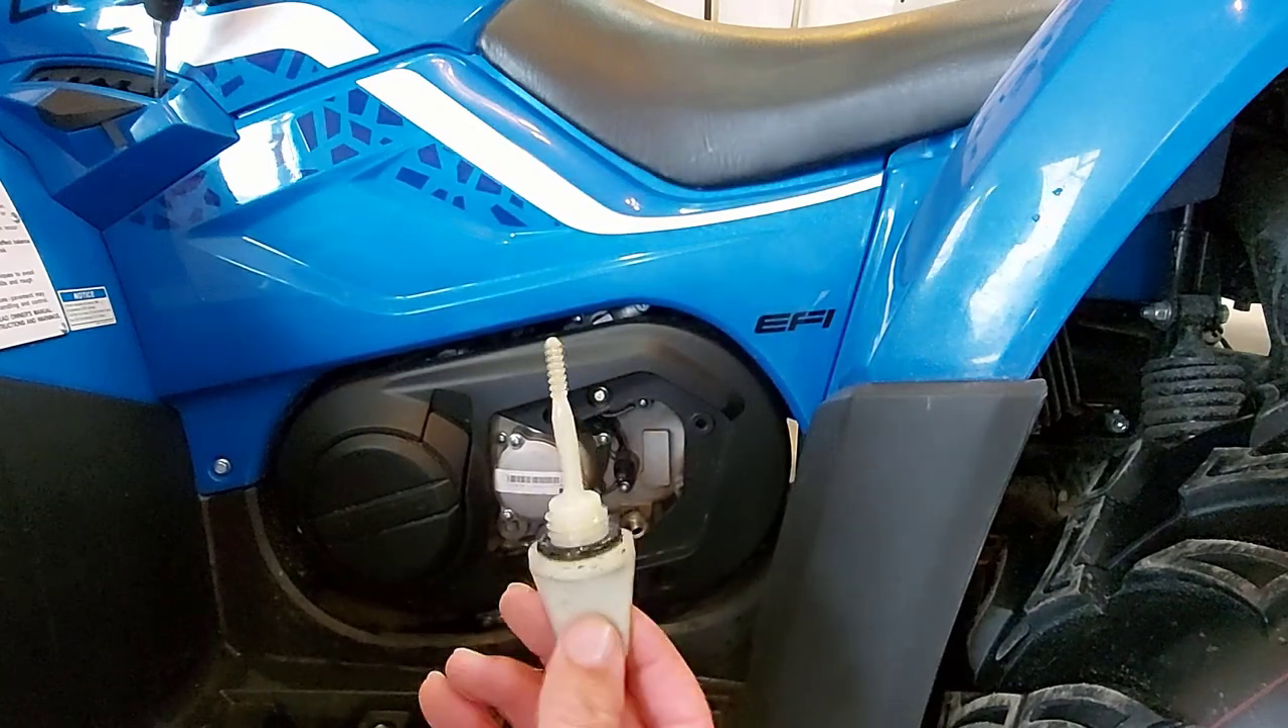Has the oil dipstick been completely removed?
Yes.